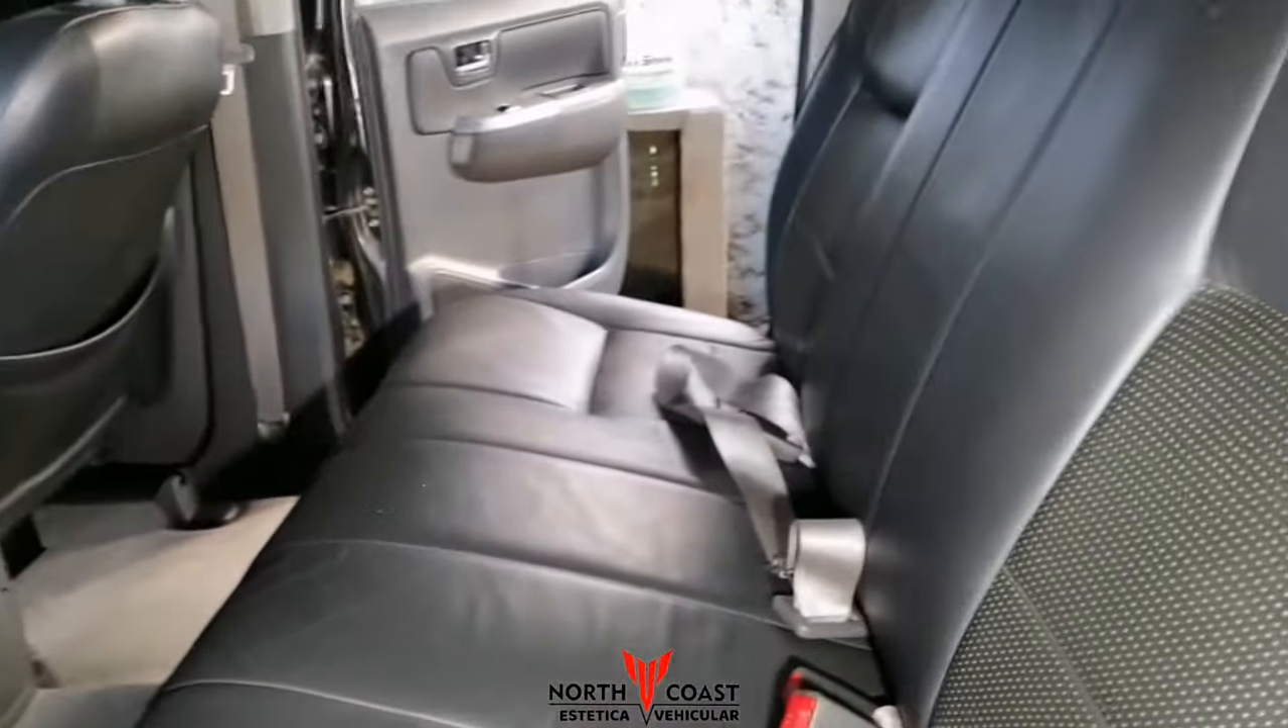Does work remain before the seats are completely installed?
No.